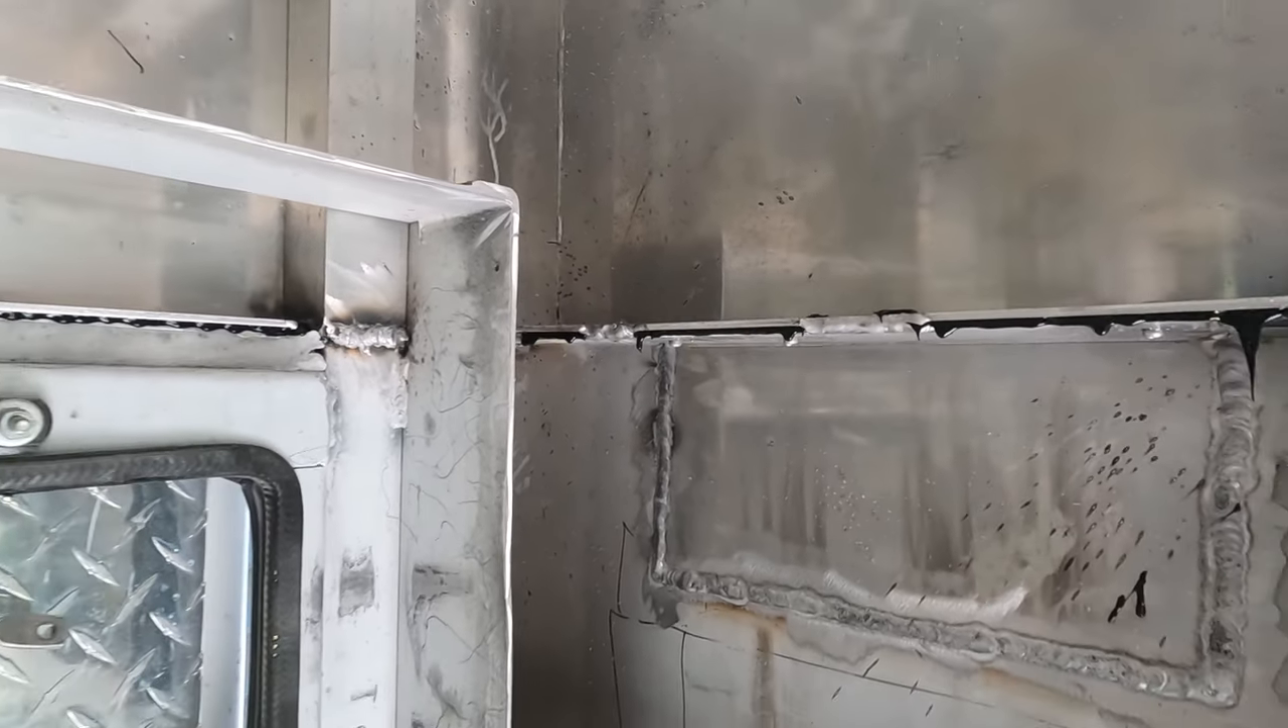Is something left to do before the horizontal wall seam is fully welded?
Yes.